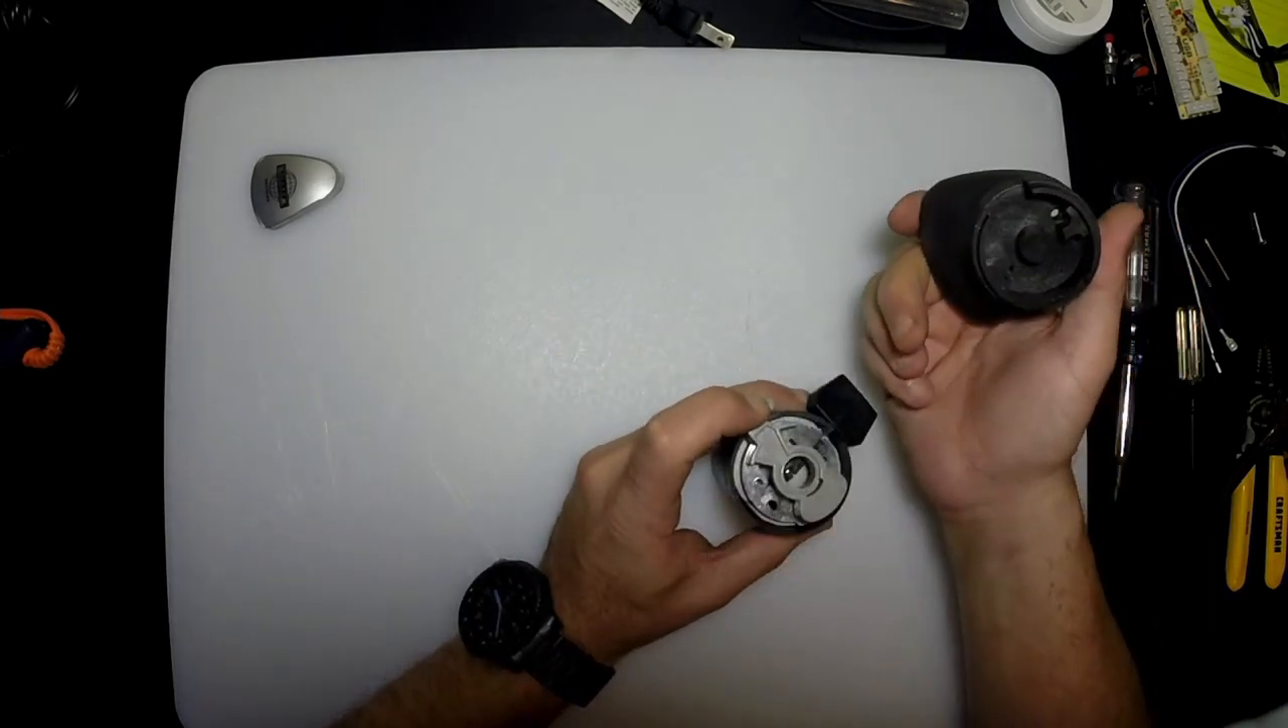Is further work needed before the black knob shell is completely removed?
No.